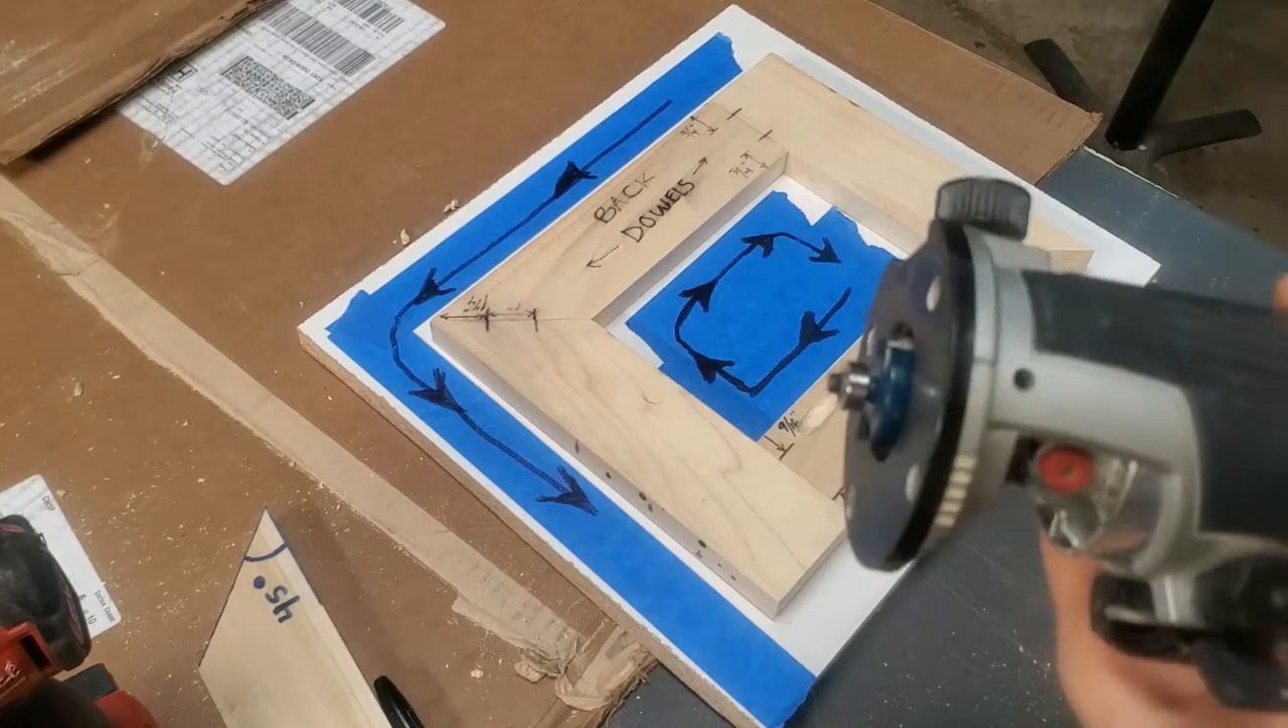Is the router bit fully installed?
Yes.